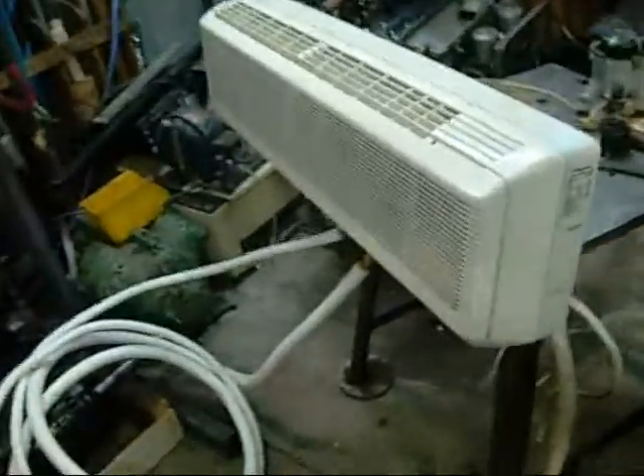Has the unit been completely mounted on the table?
Yes.